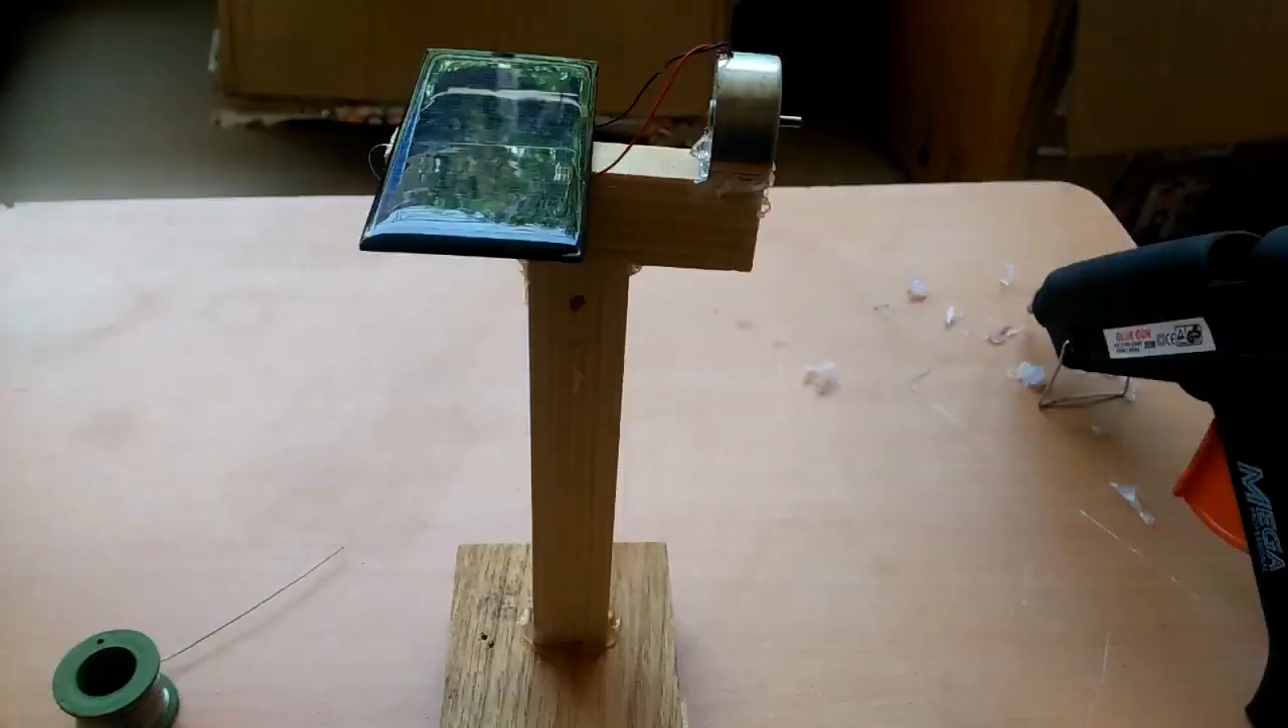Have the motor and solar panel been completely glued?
Yes.